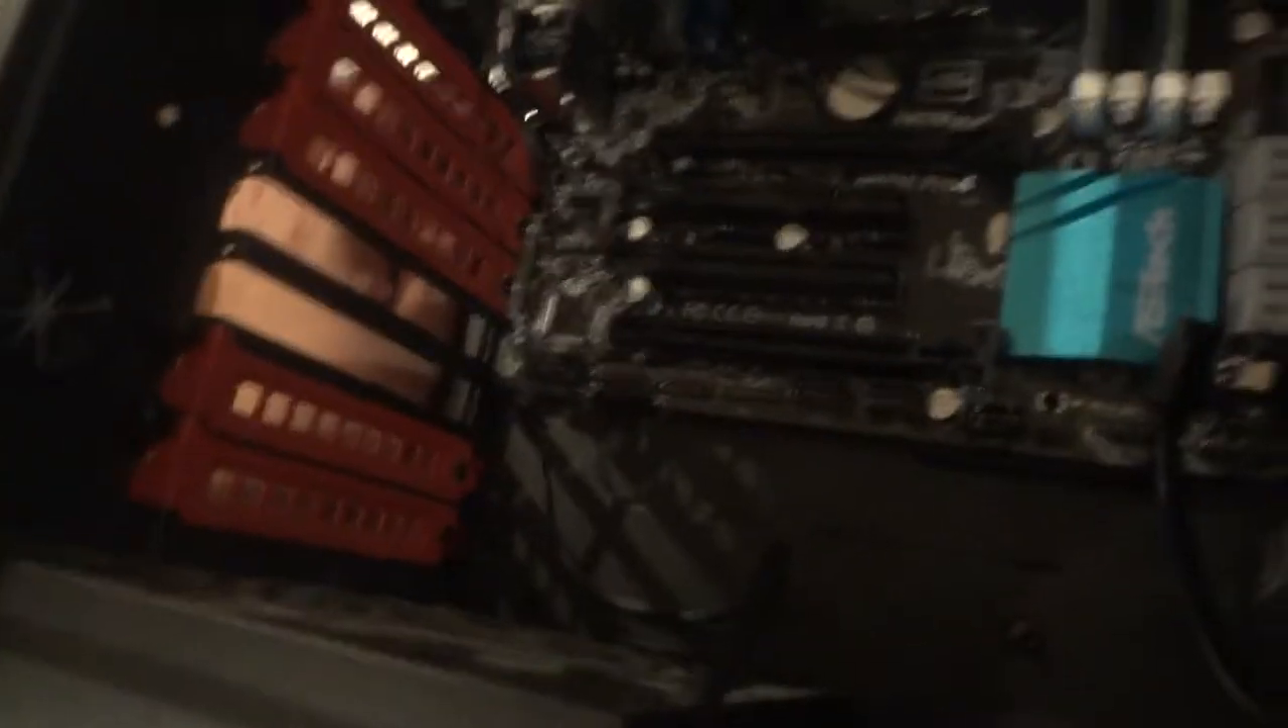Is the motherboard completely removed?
No.